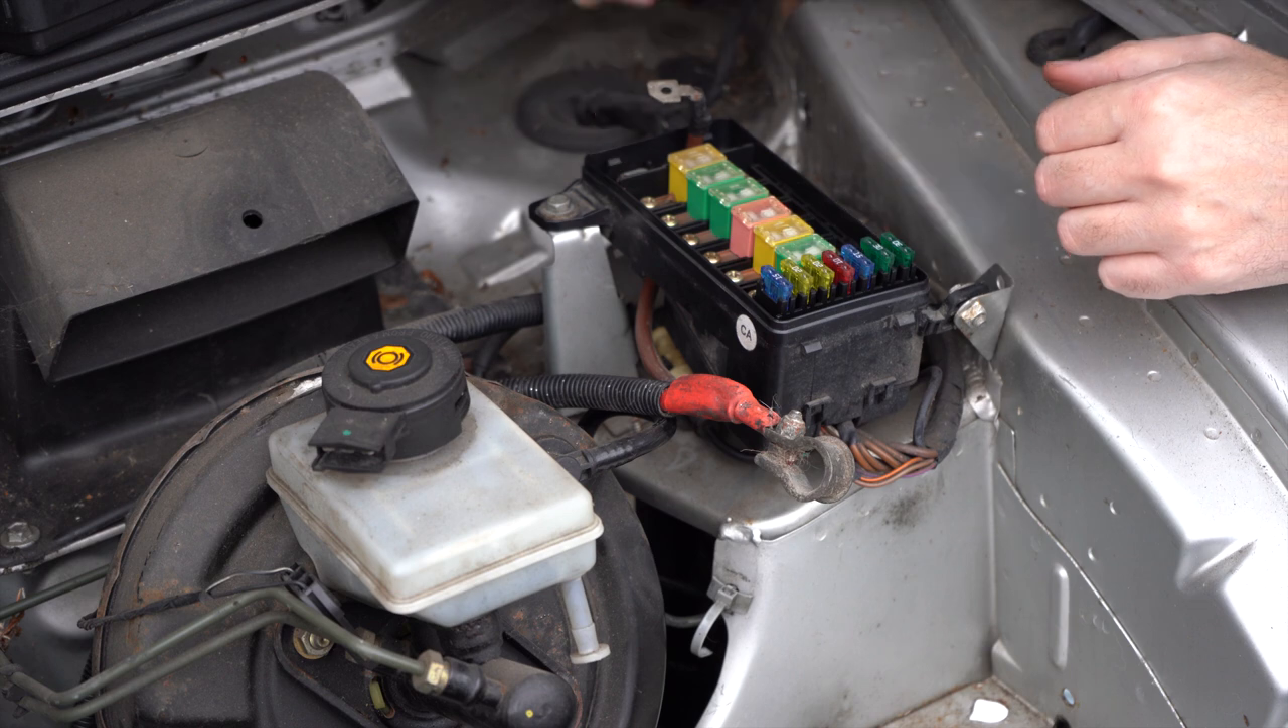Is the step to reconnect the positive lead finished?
No.